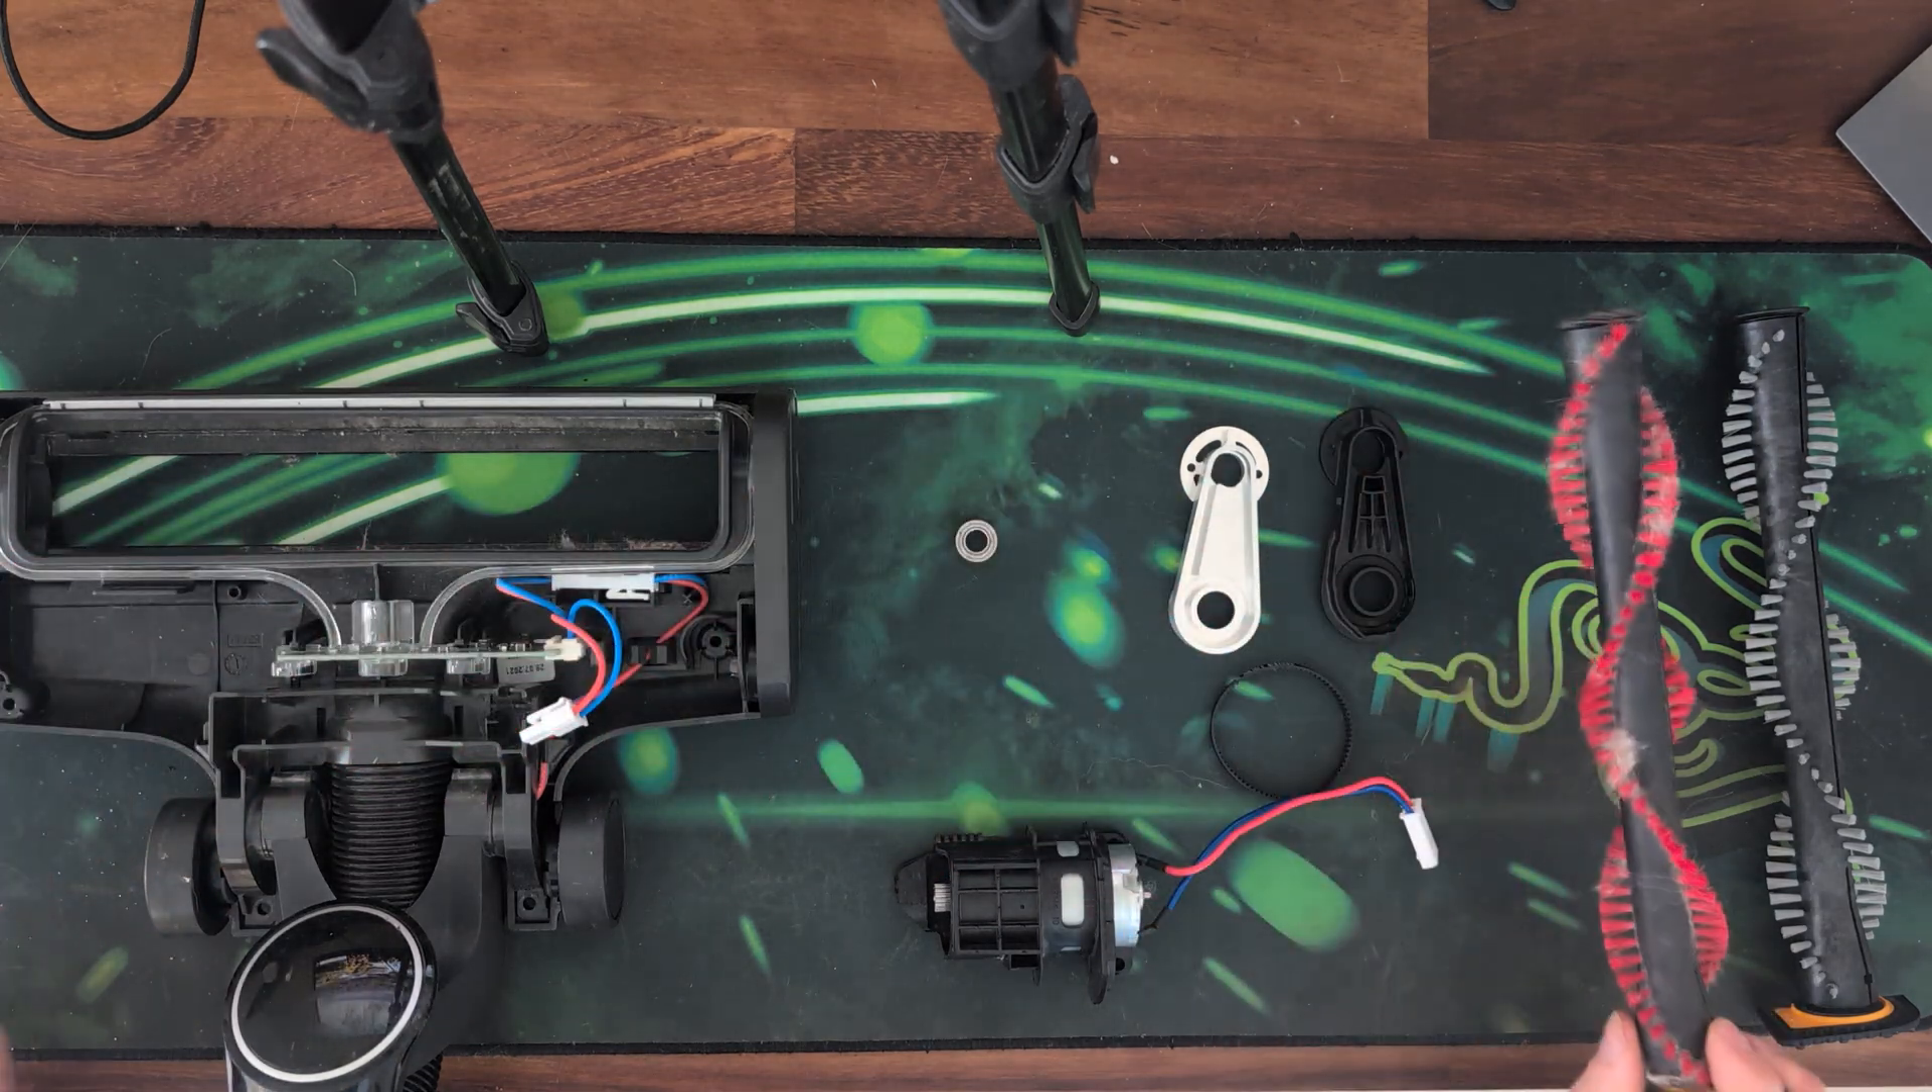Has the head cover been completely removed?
Yes.